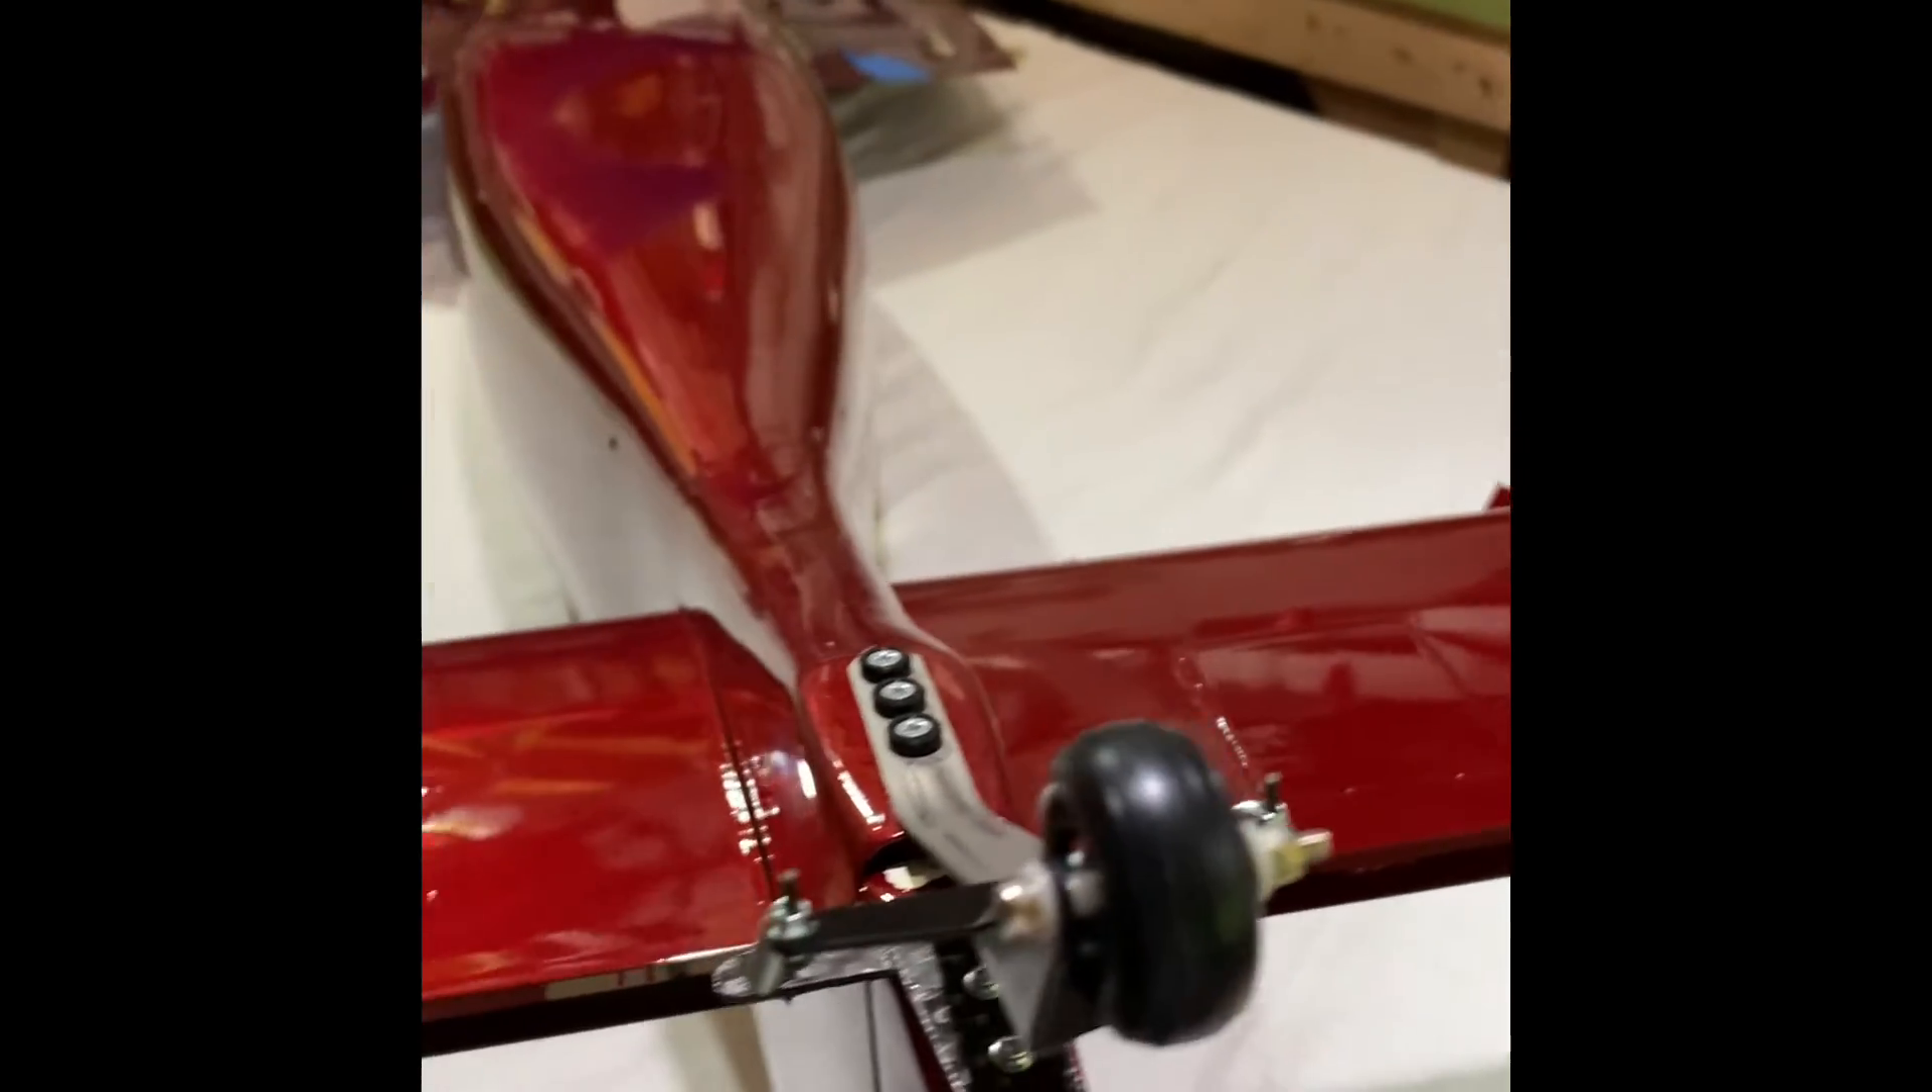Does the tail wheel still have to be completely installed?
No.